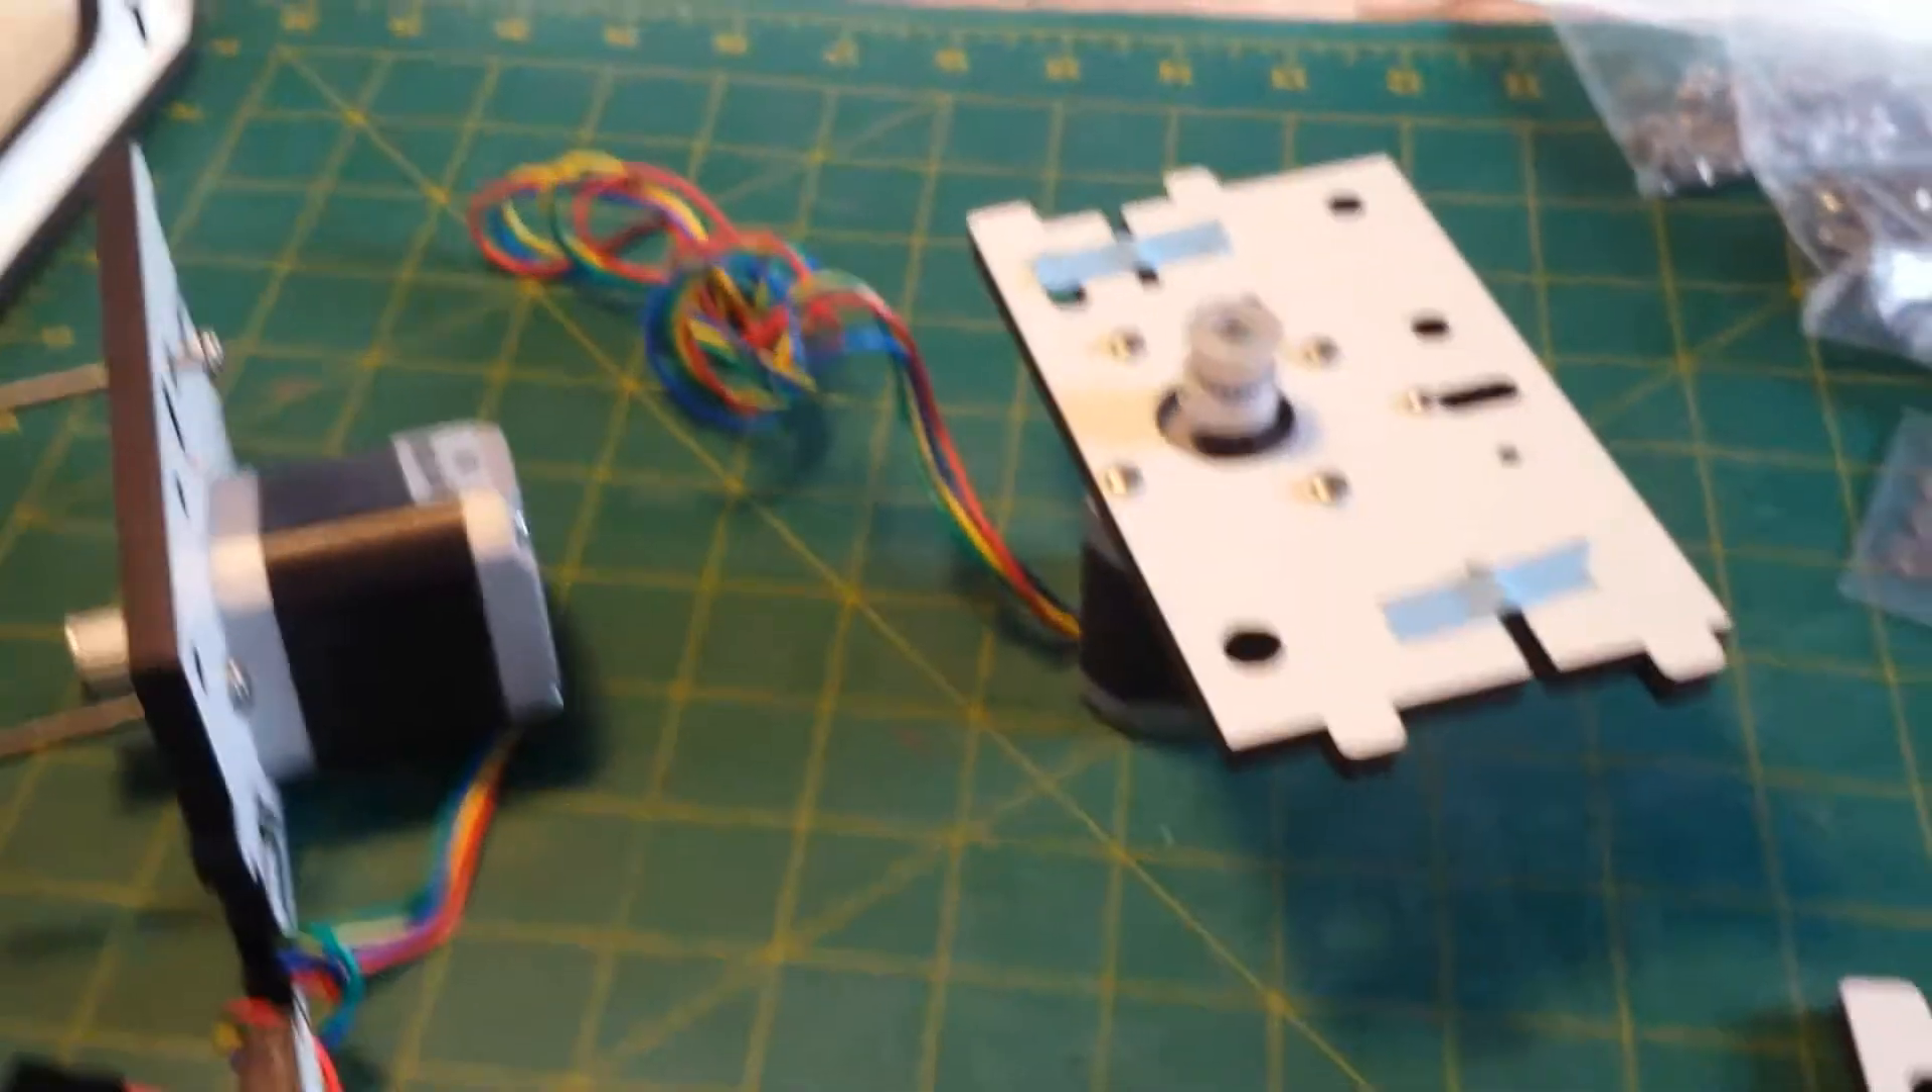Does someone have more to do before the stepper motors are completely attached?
No.